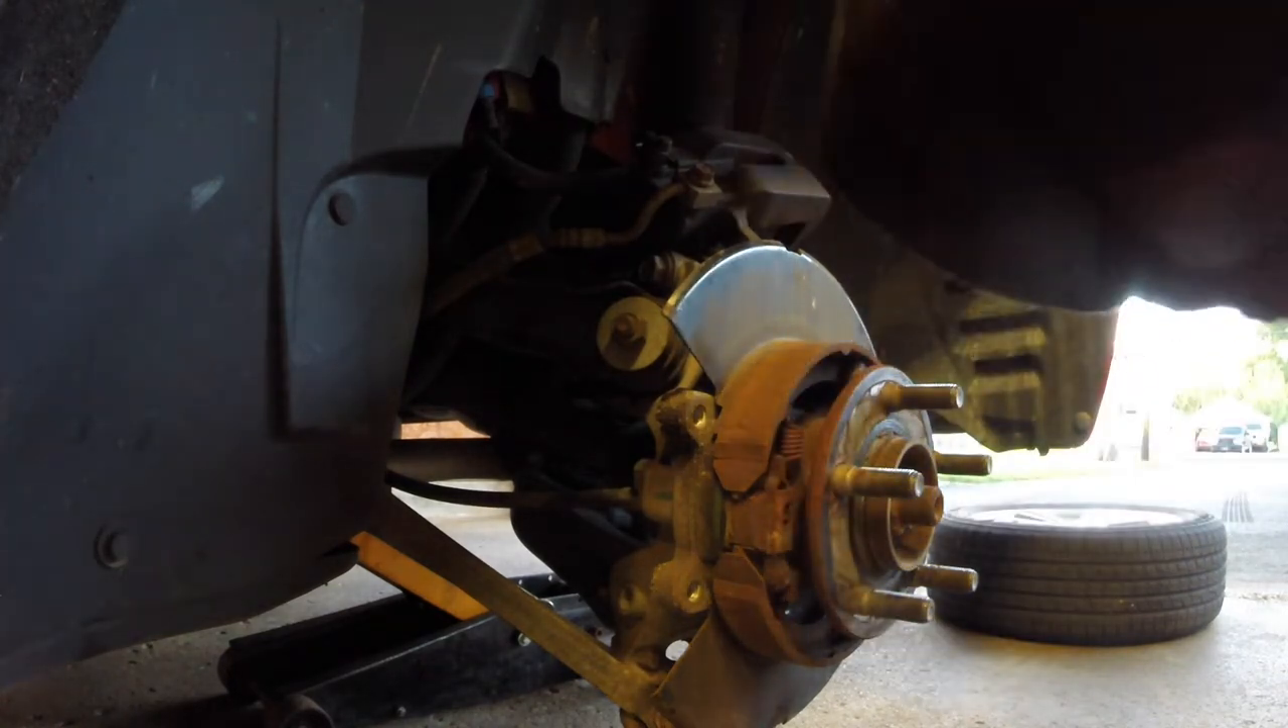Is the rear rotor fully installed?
No.